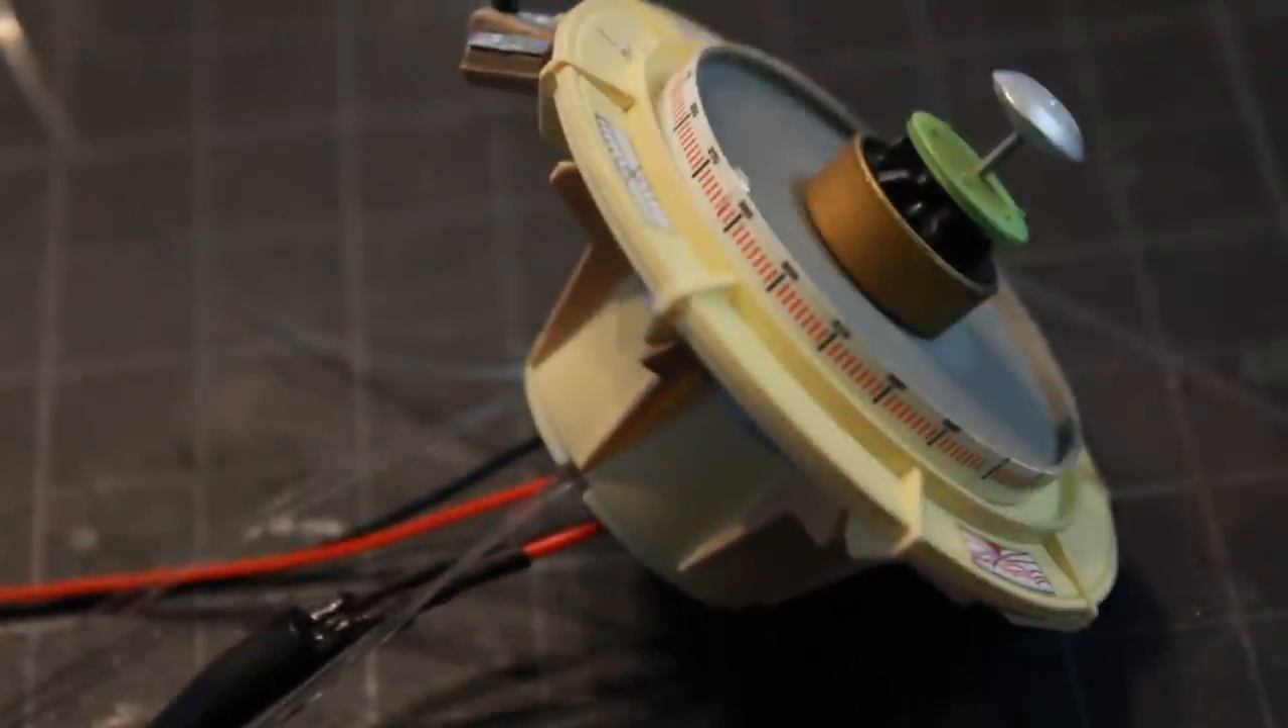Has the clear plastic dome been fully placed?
No.